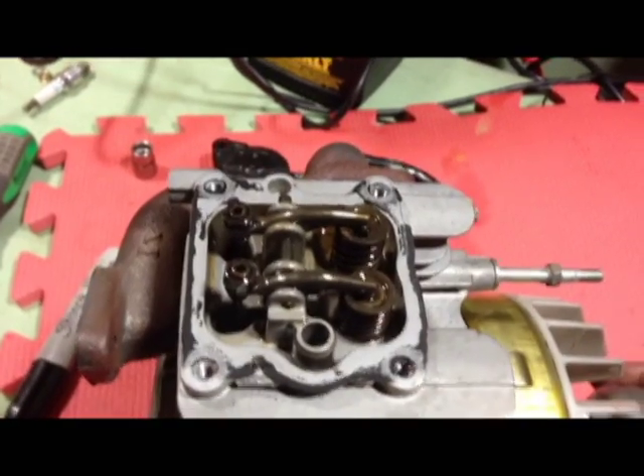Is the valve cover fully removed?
Yes.